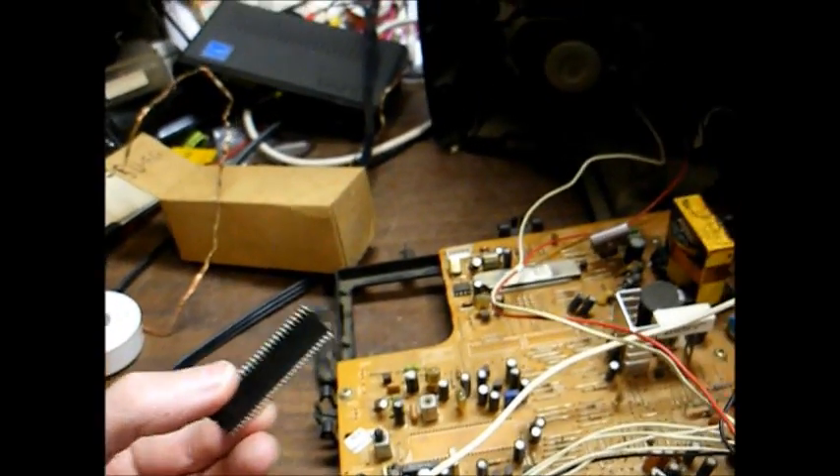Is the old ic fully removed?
Yes.